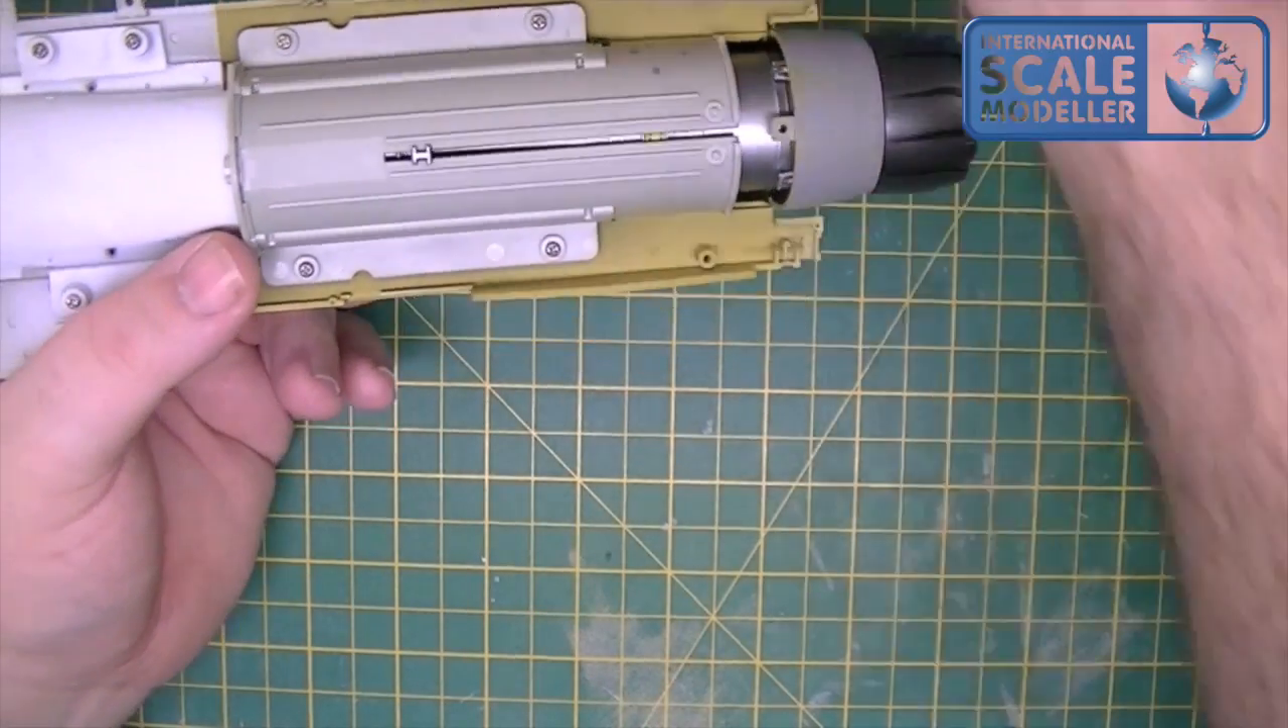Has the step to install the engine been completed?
Yes.